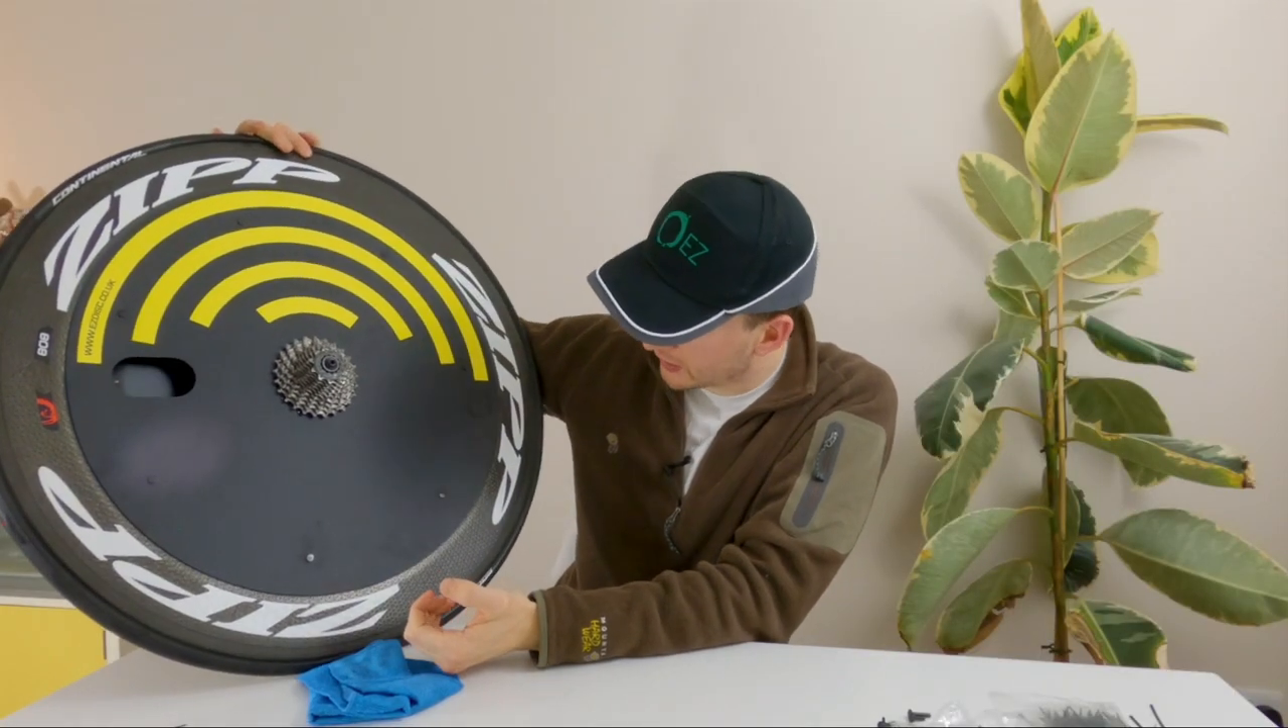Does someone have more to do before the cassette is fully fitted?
No.